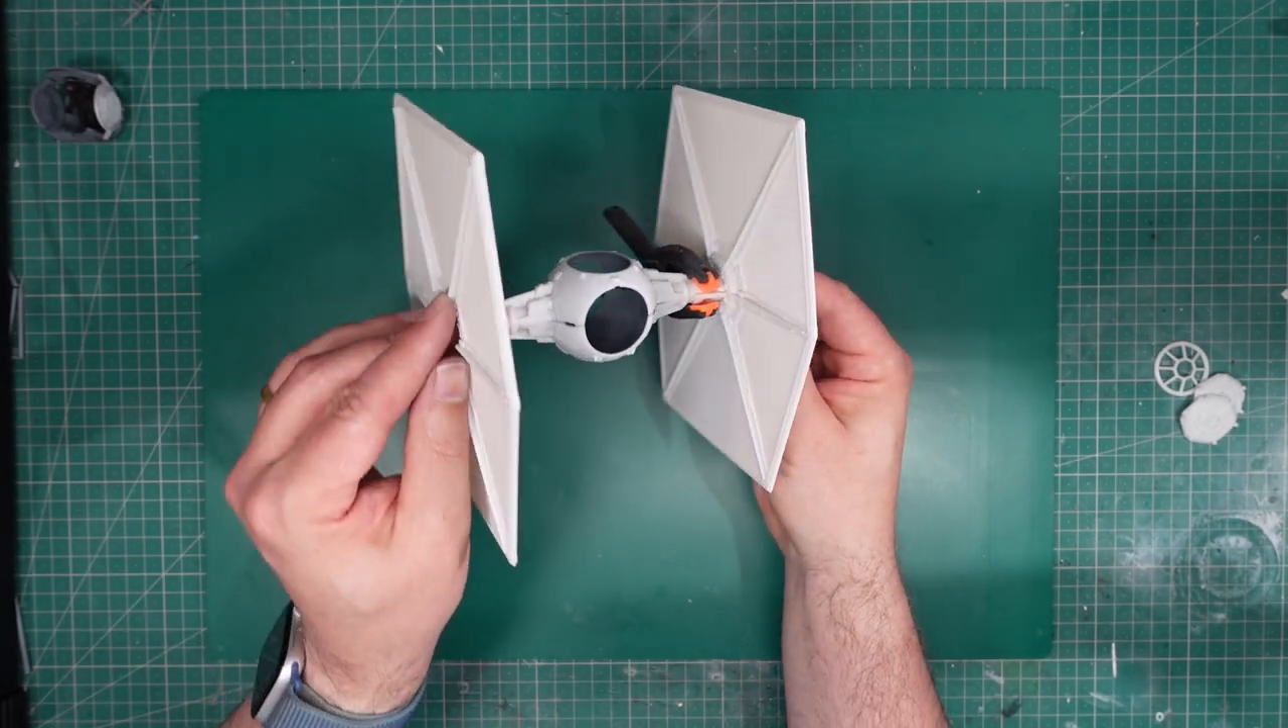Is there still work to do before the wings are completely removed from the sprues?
No.